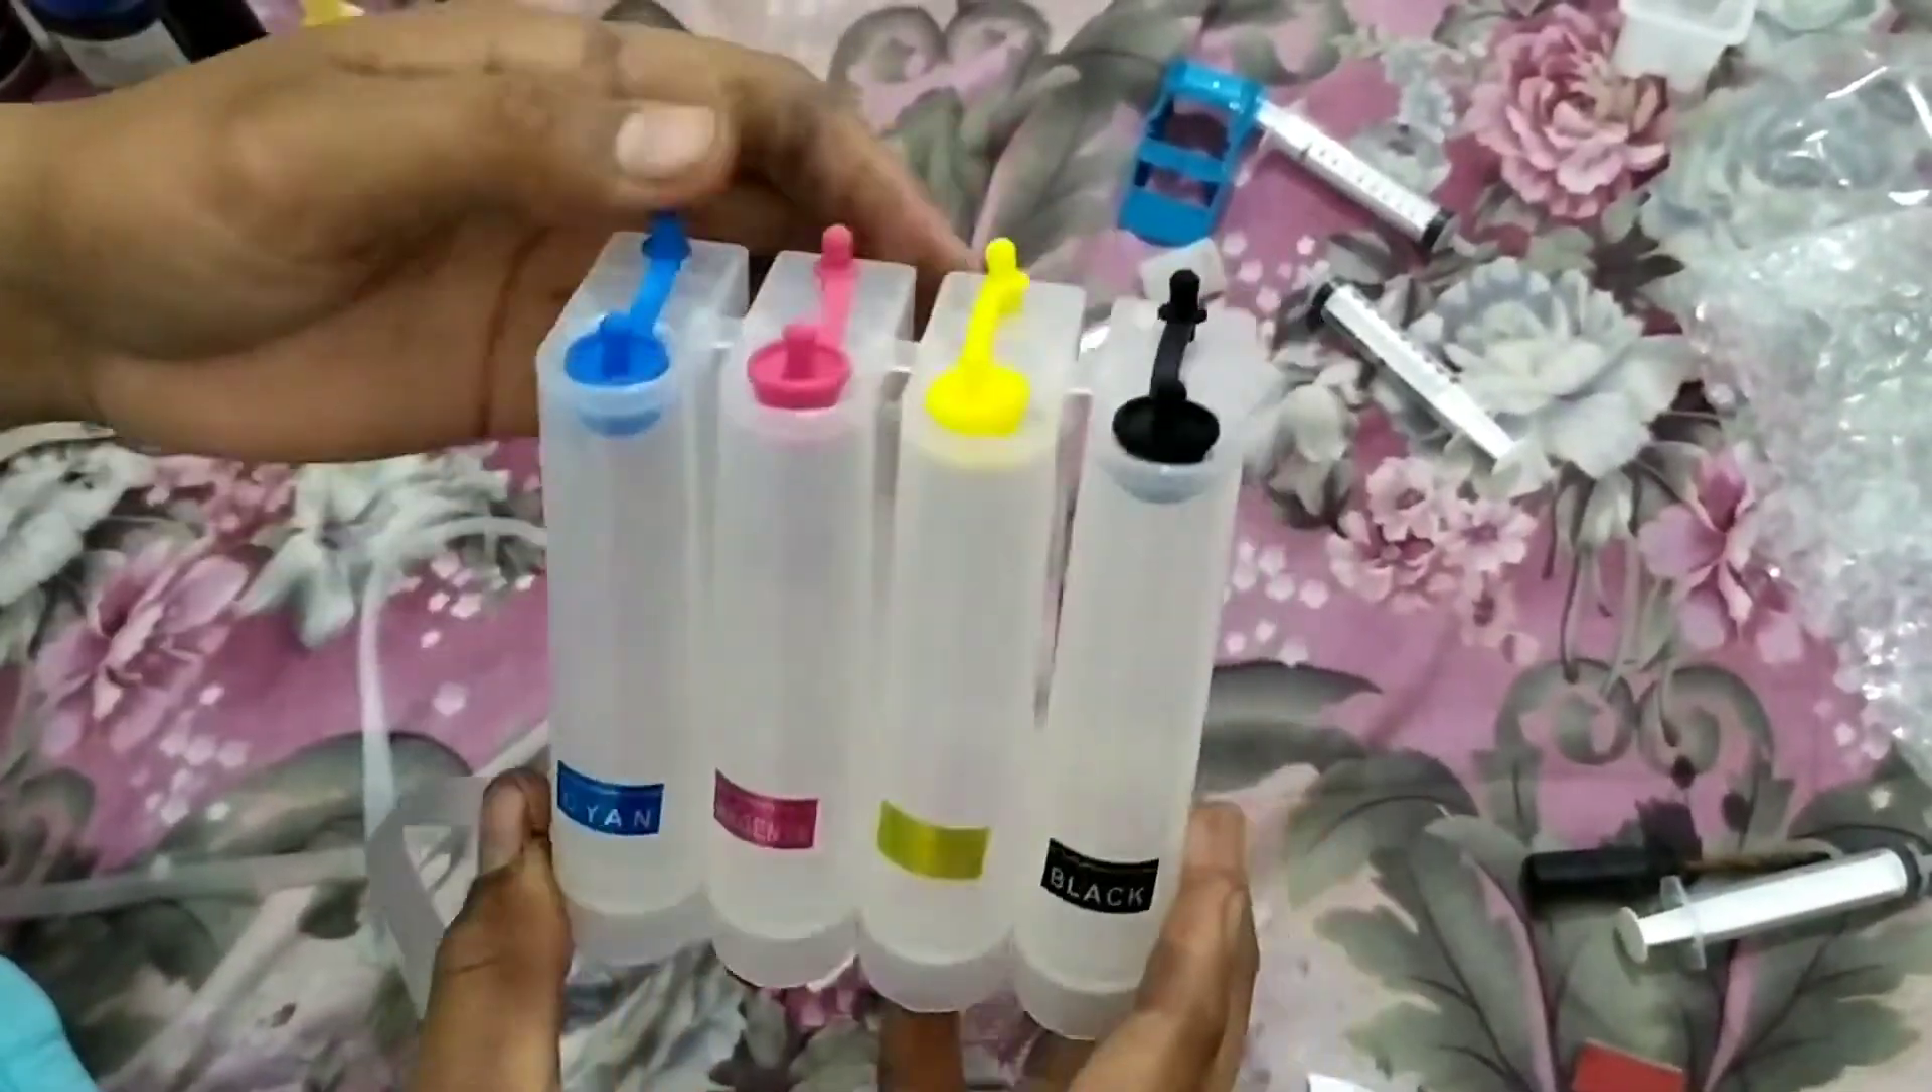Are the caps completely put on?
Yes.